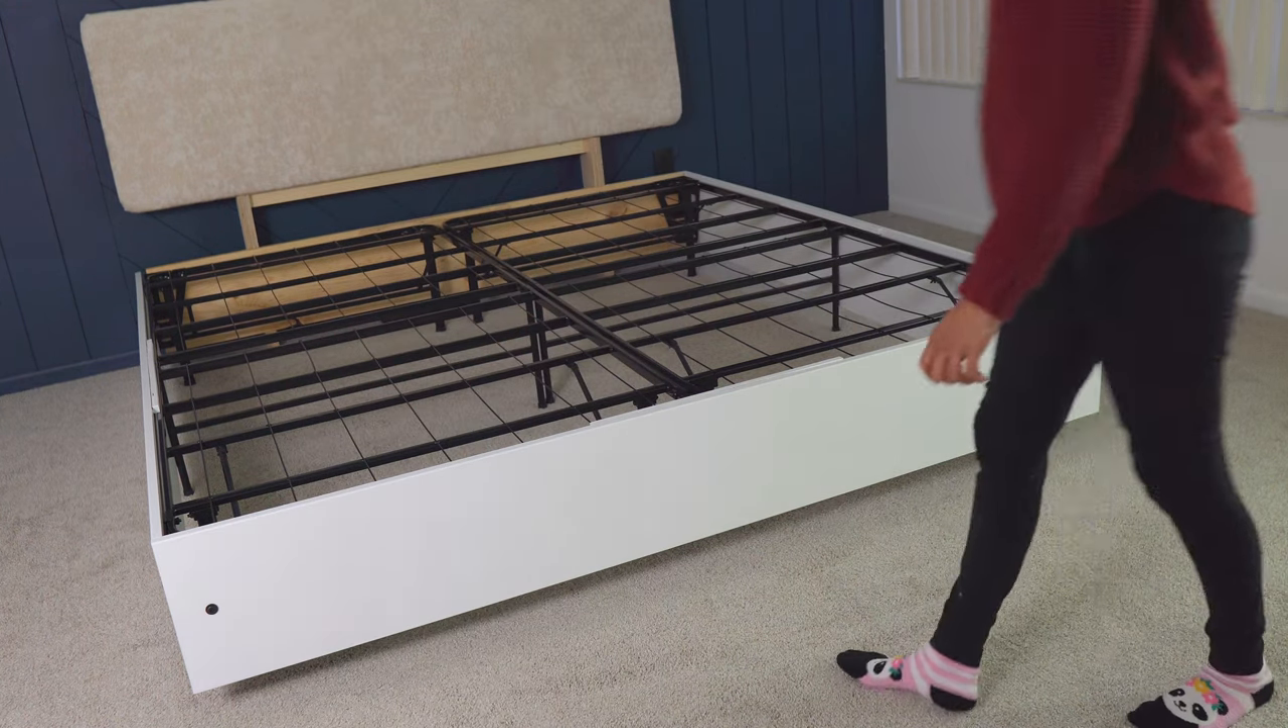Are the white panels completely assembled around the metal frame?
Yes.